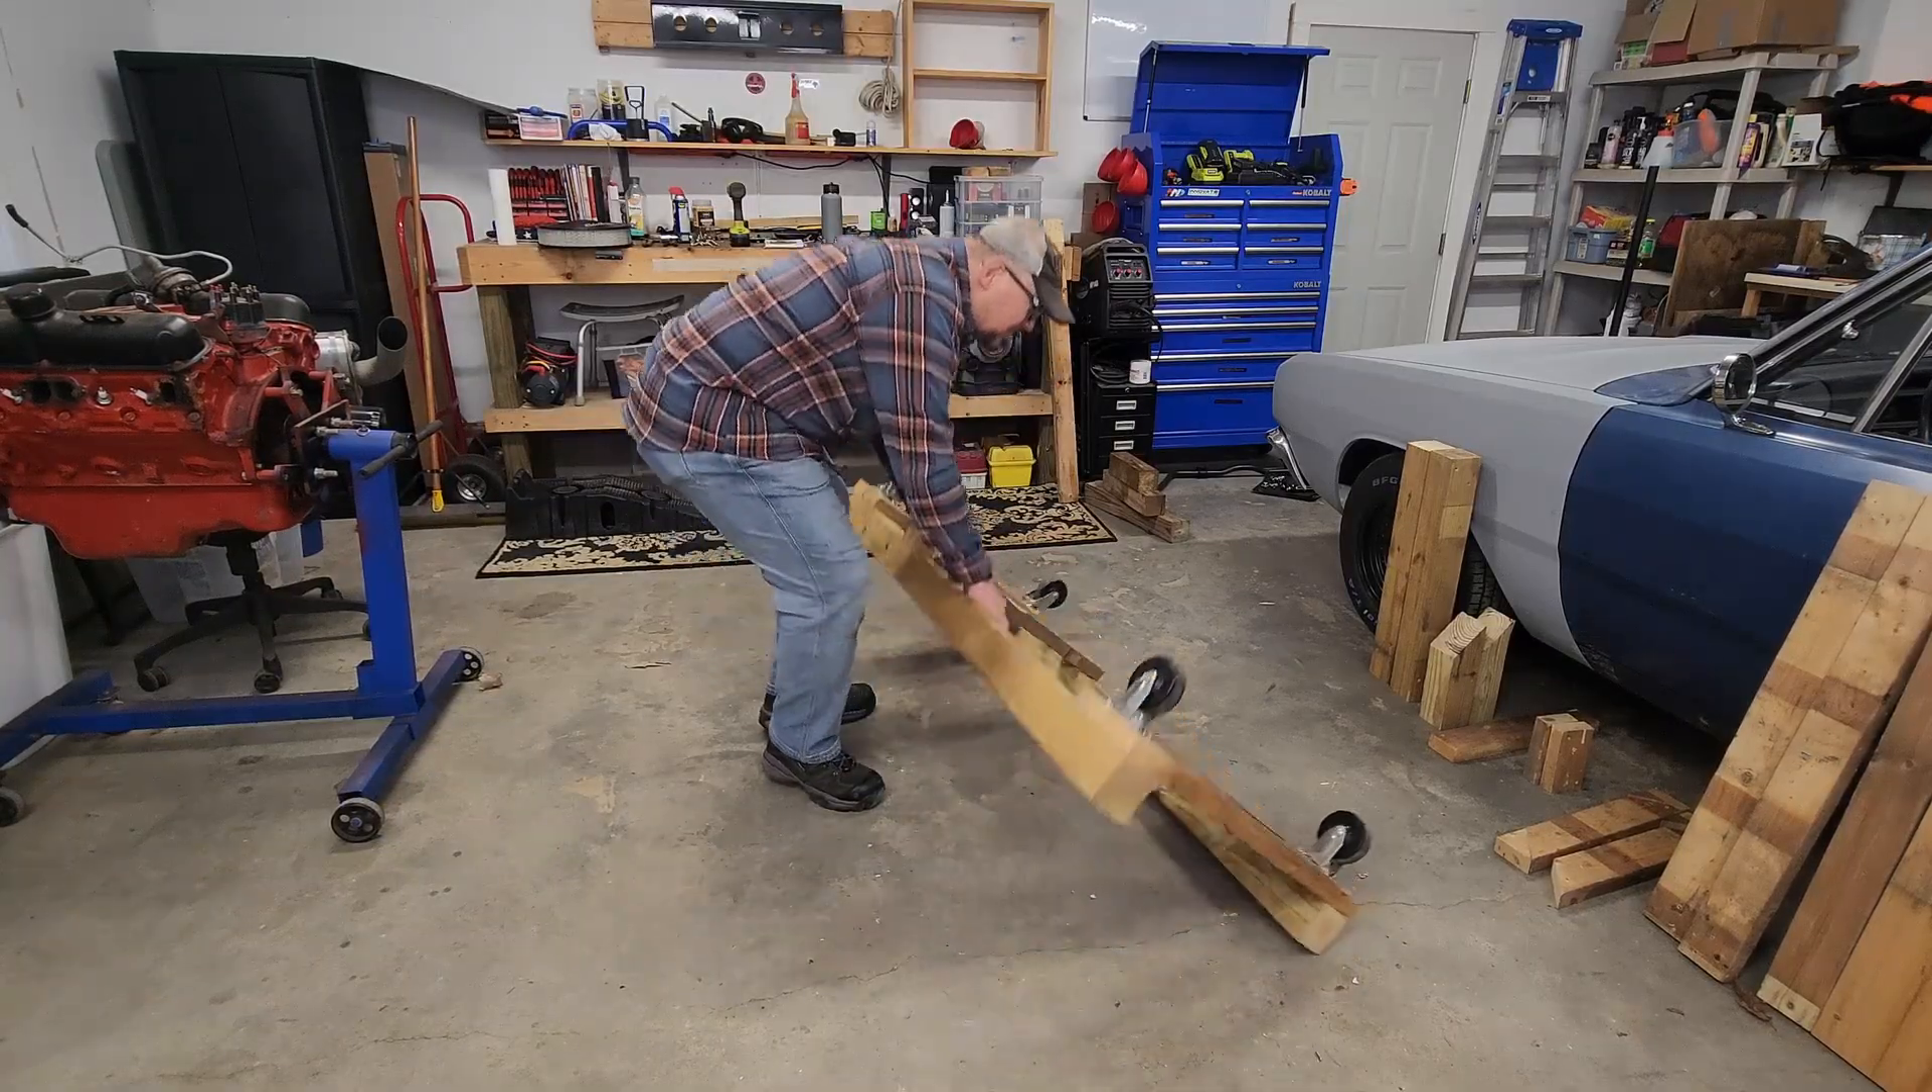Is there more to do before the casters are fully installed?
No.